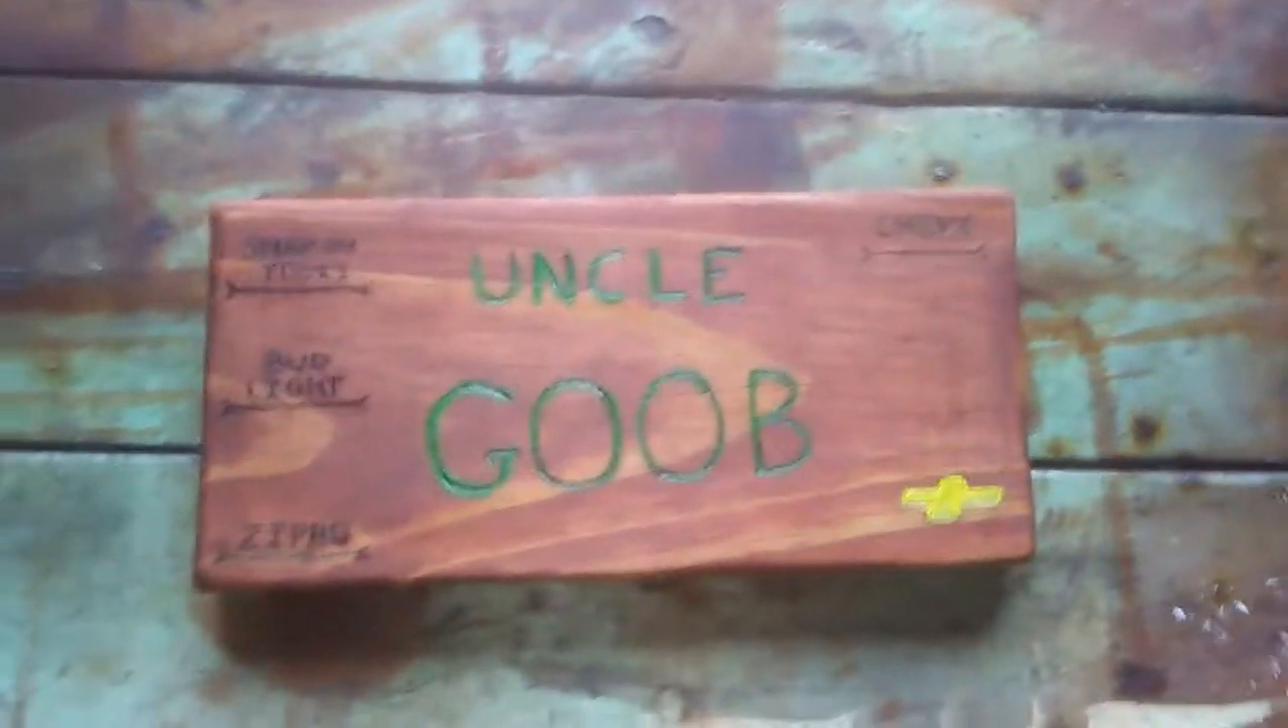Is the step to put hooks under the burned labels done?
No.